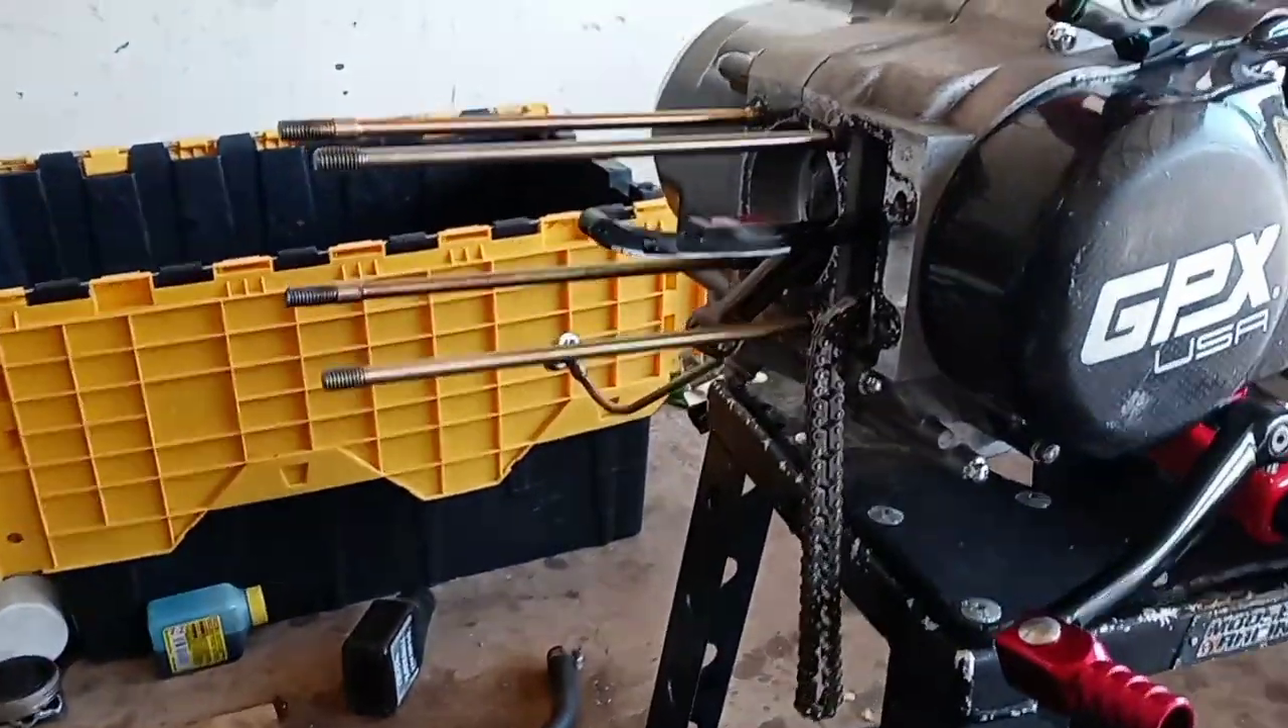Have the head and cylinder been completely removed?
Yes.